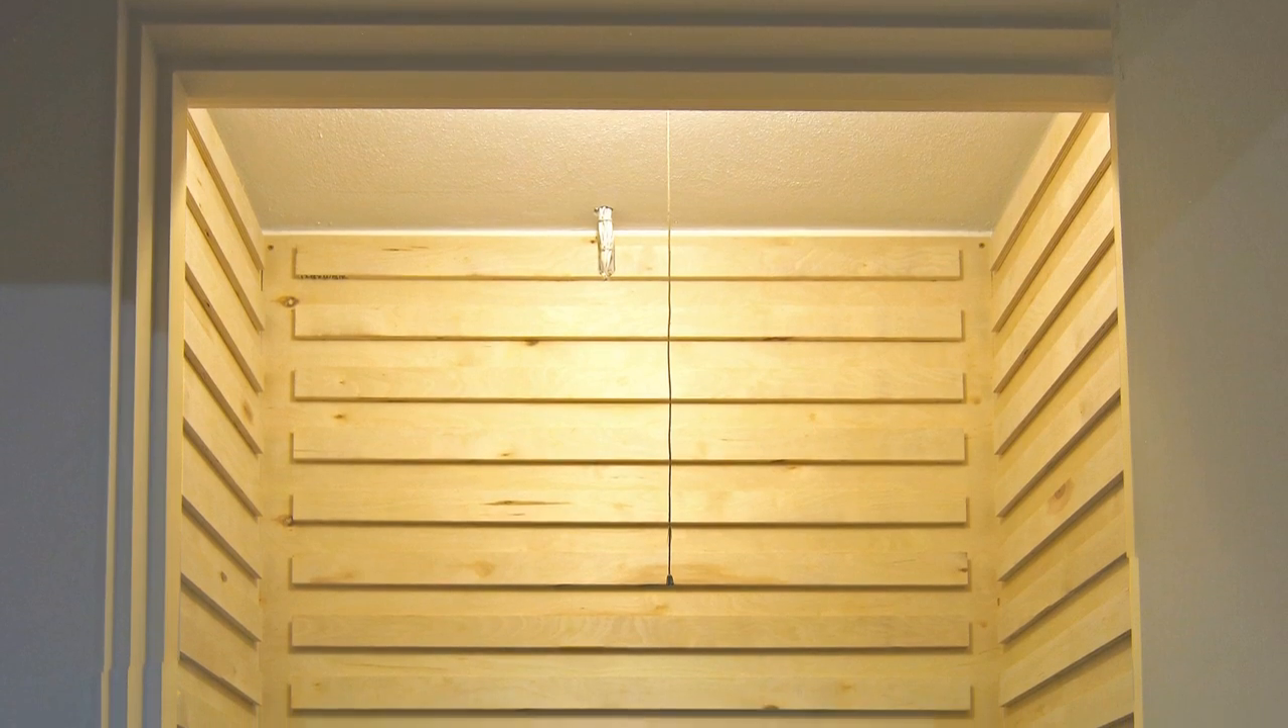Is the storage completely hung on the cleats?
No.